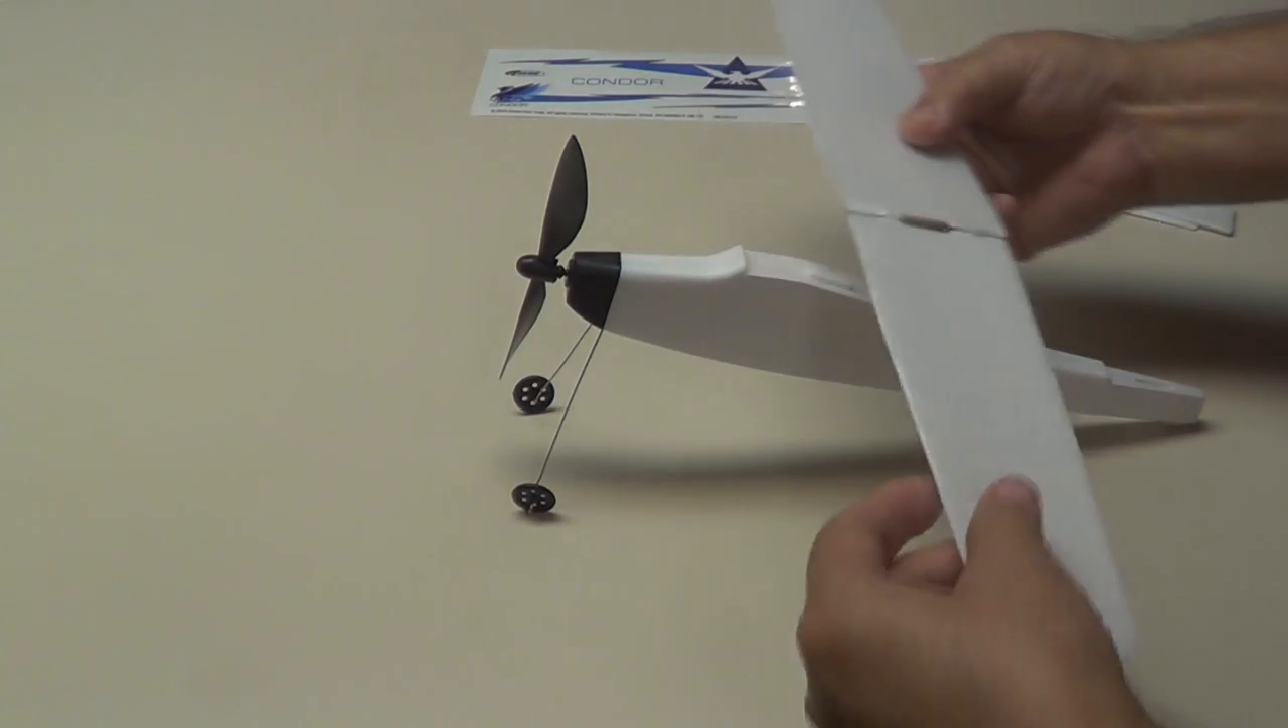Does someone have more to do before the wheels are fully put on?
No.